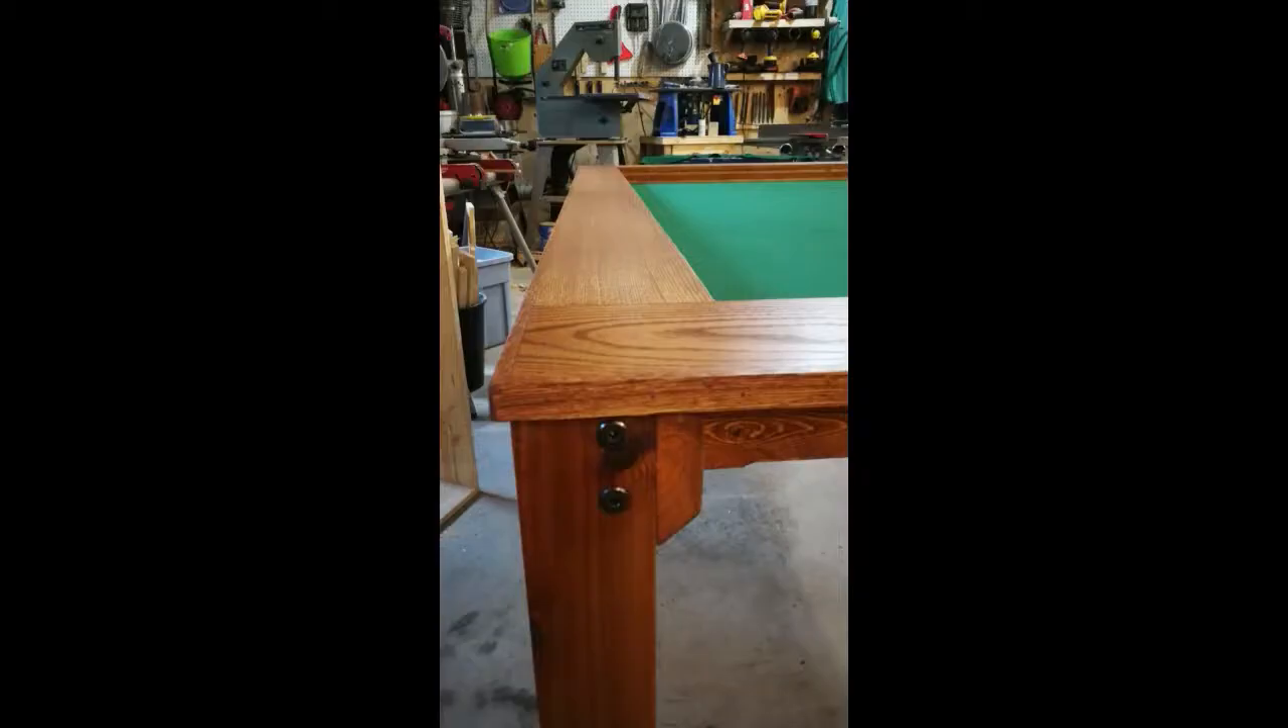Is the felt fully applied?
Yes.